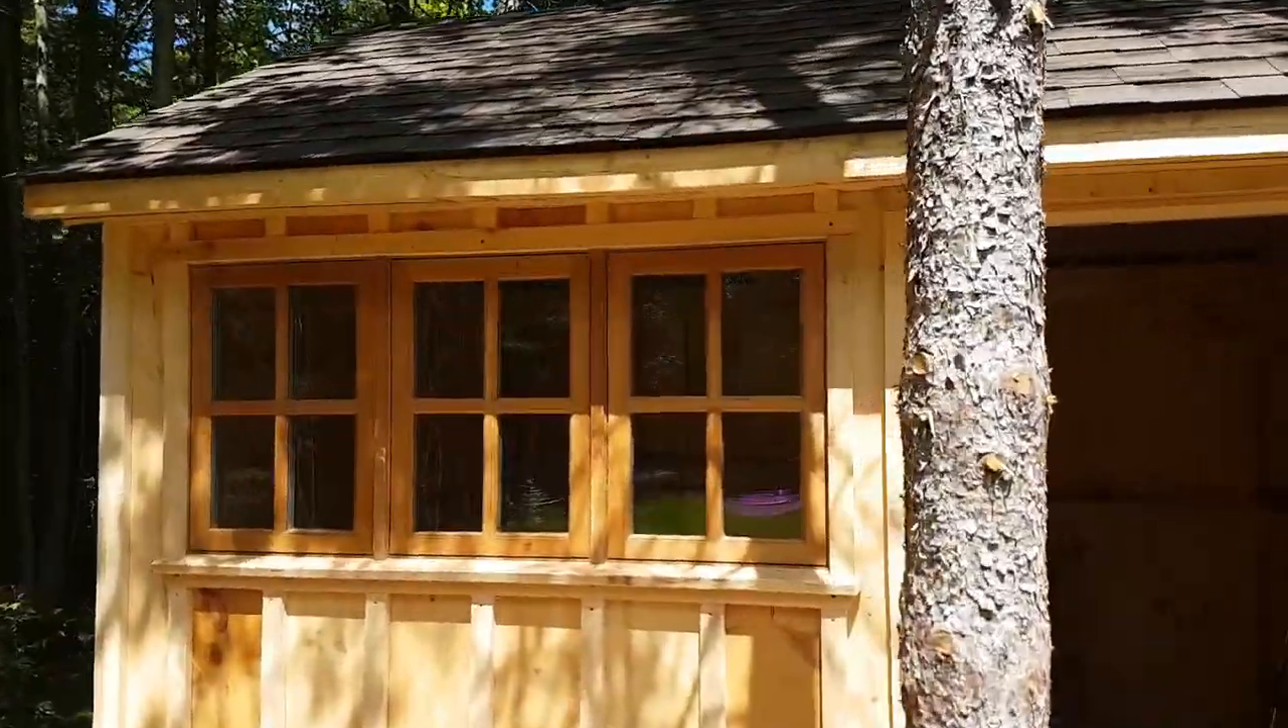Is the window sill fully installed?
Yes.